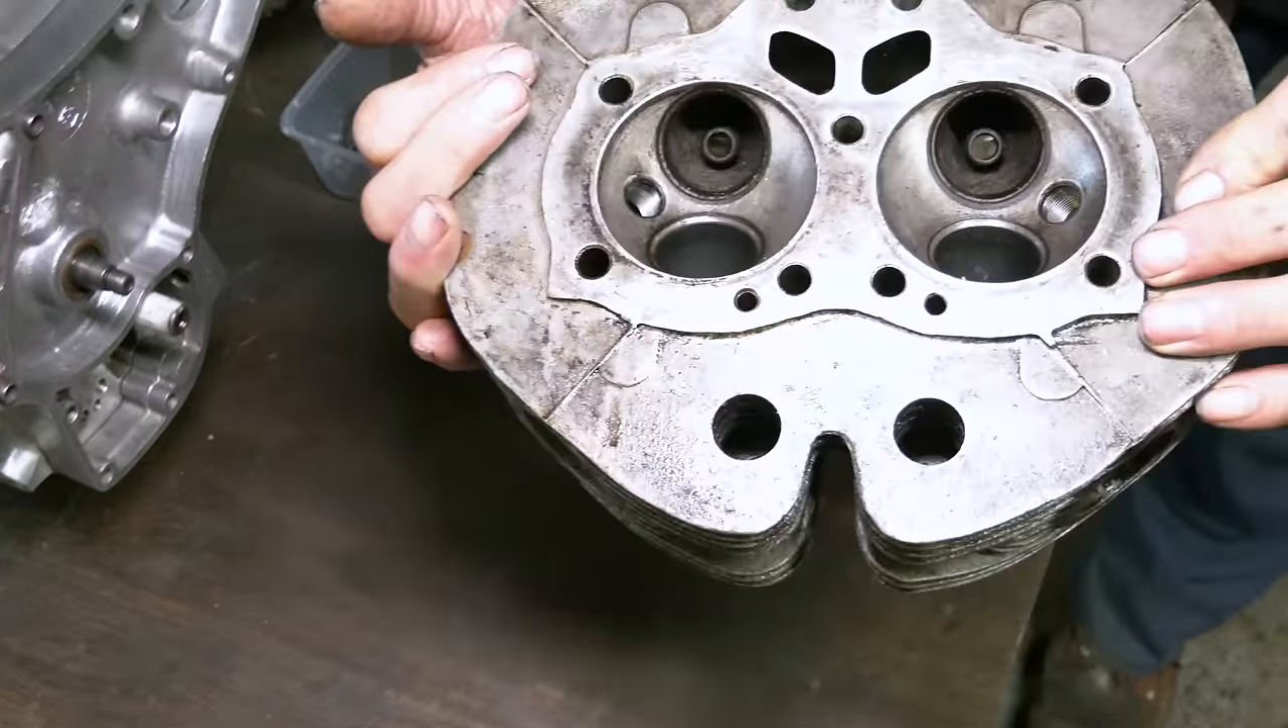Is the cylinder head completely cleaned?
No.